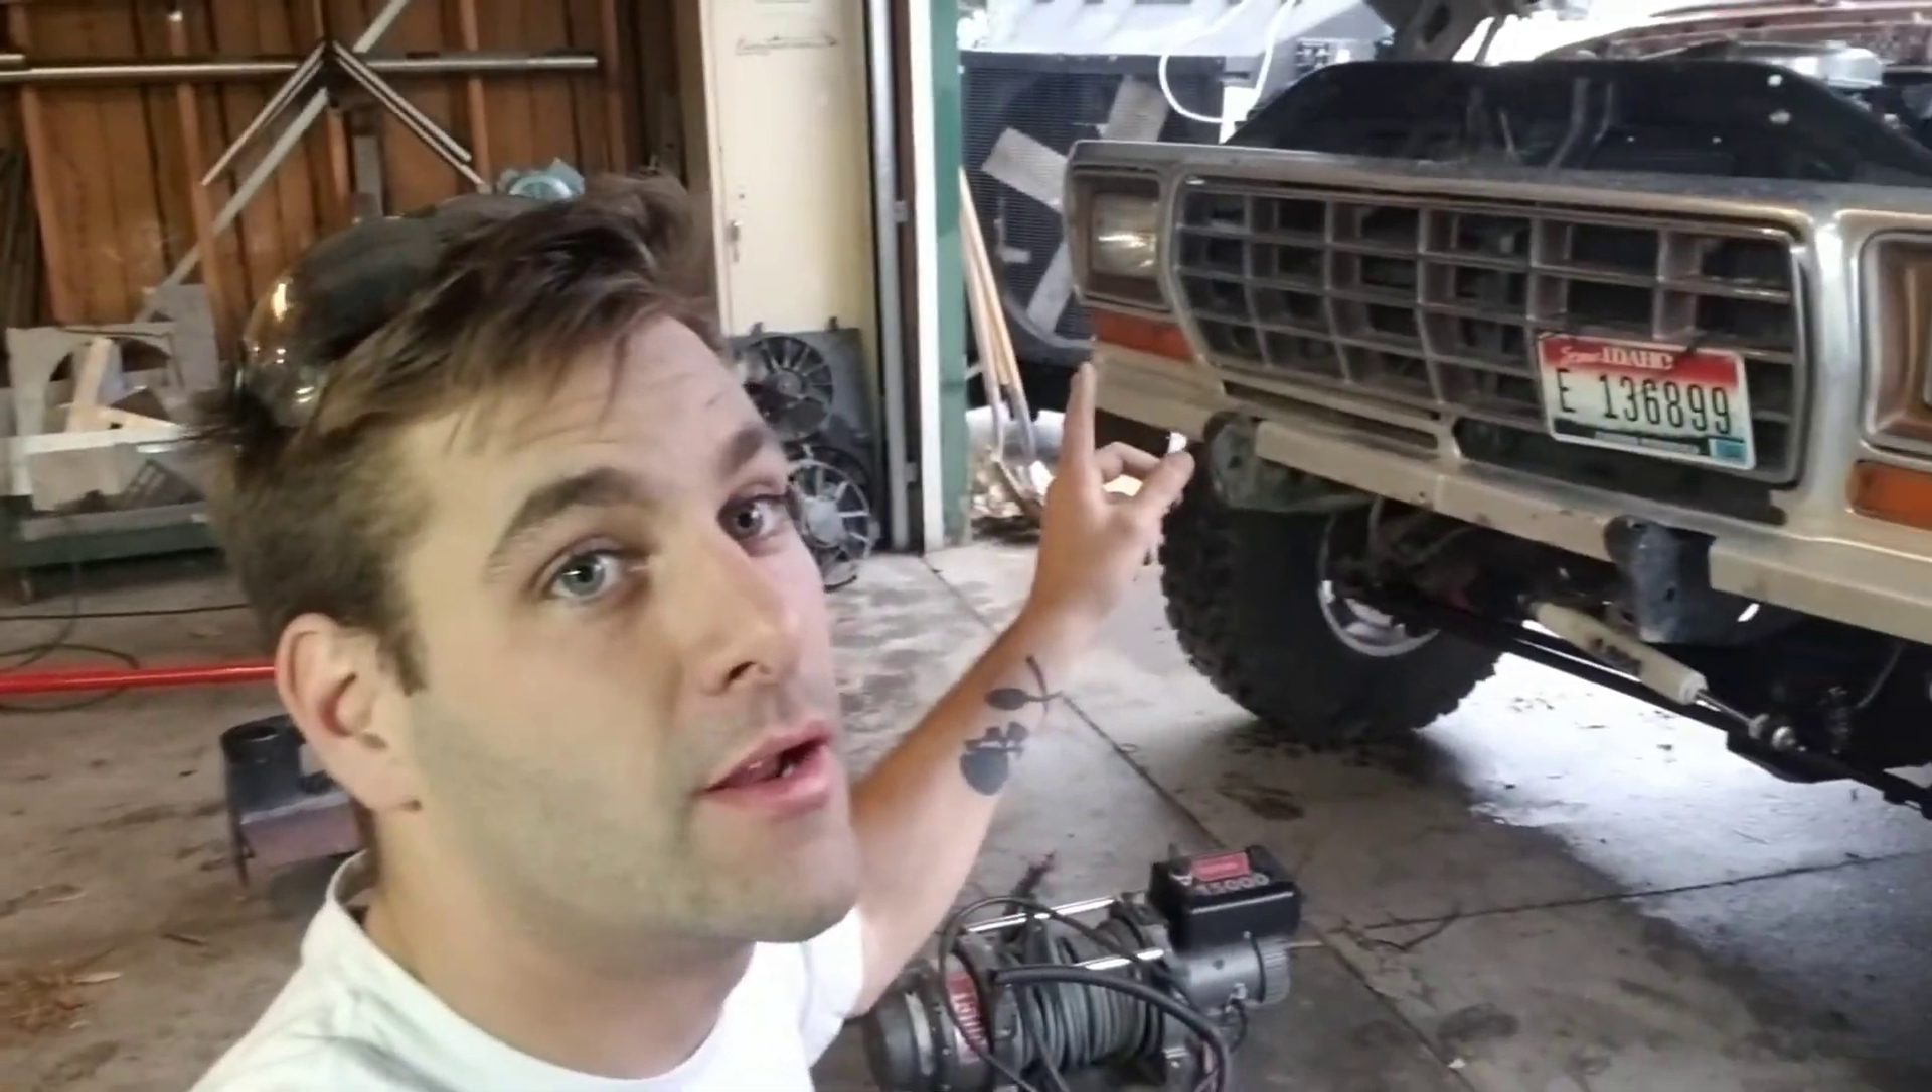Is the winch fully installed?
No.